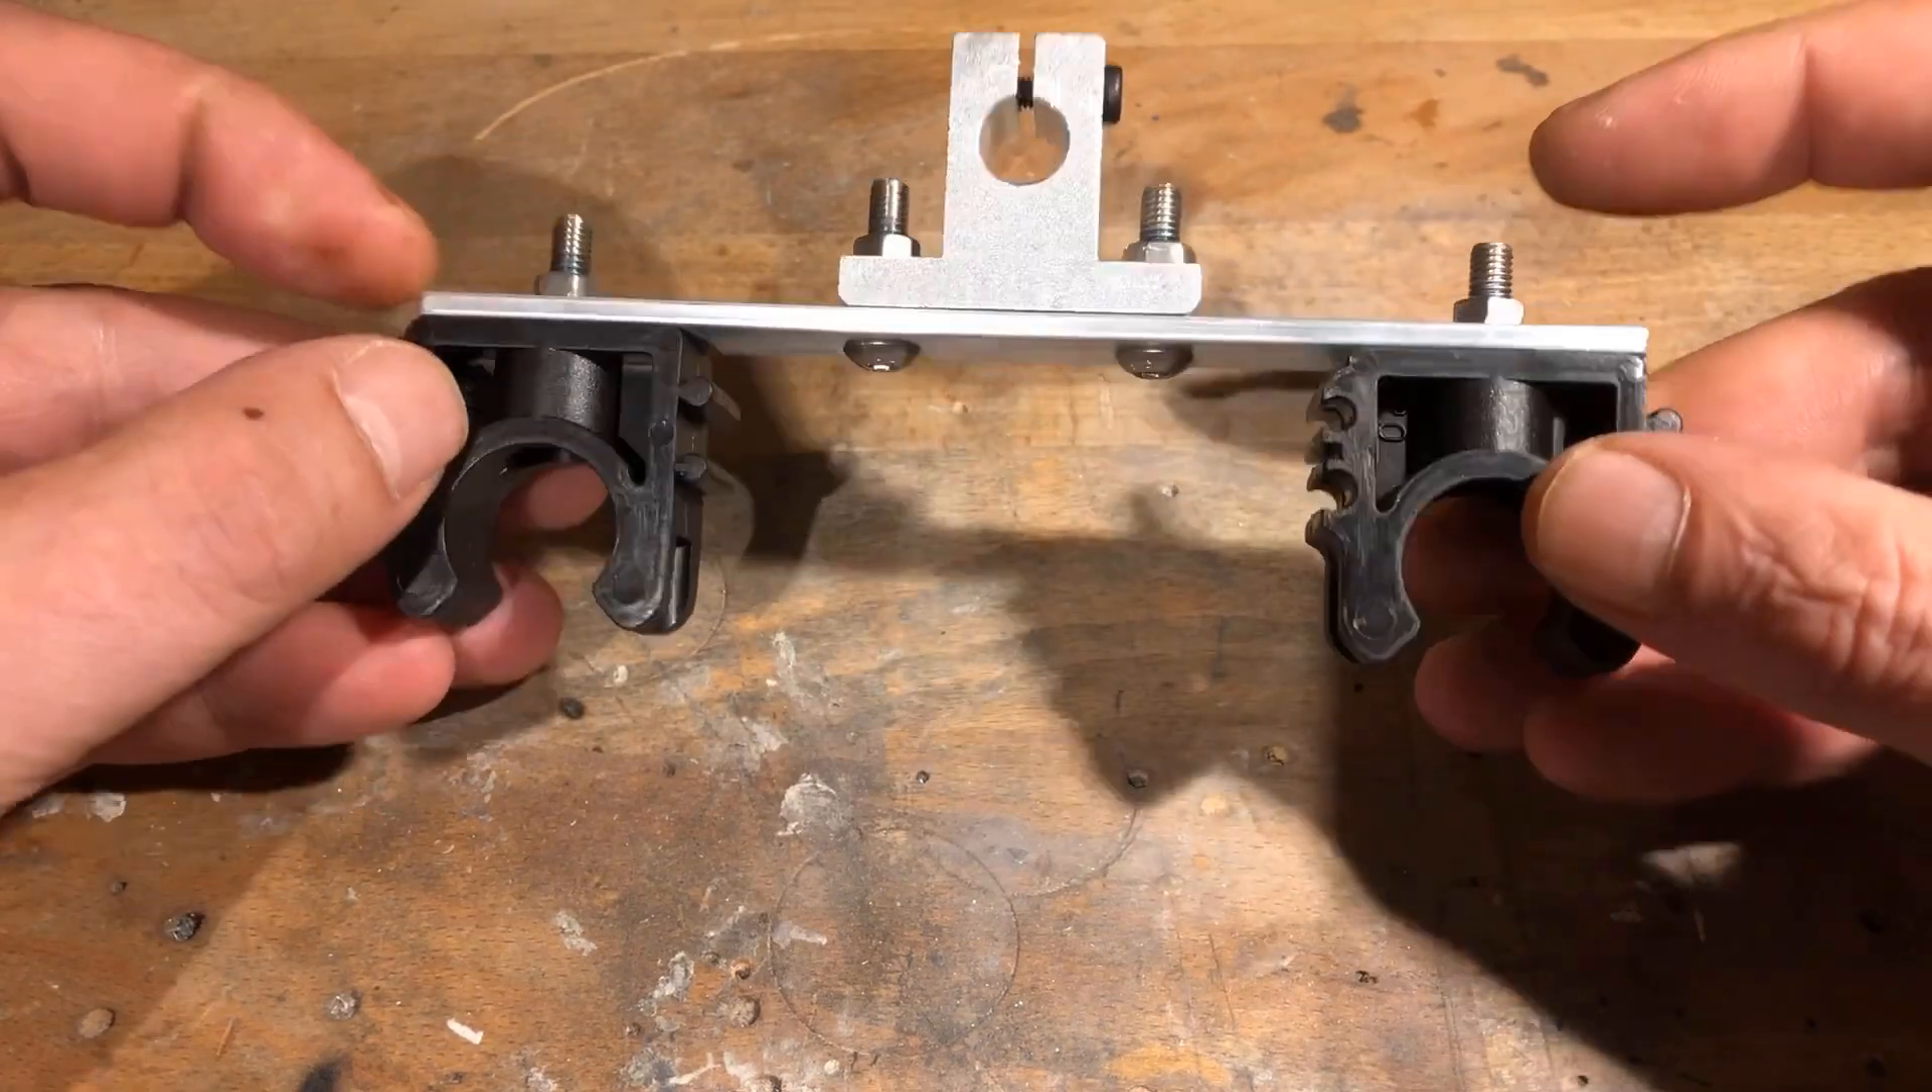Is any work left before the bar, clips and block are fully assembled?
No.